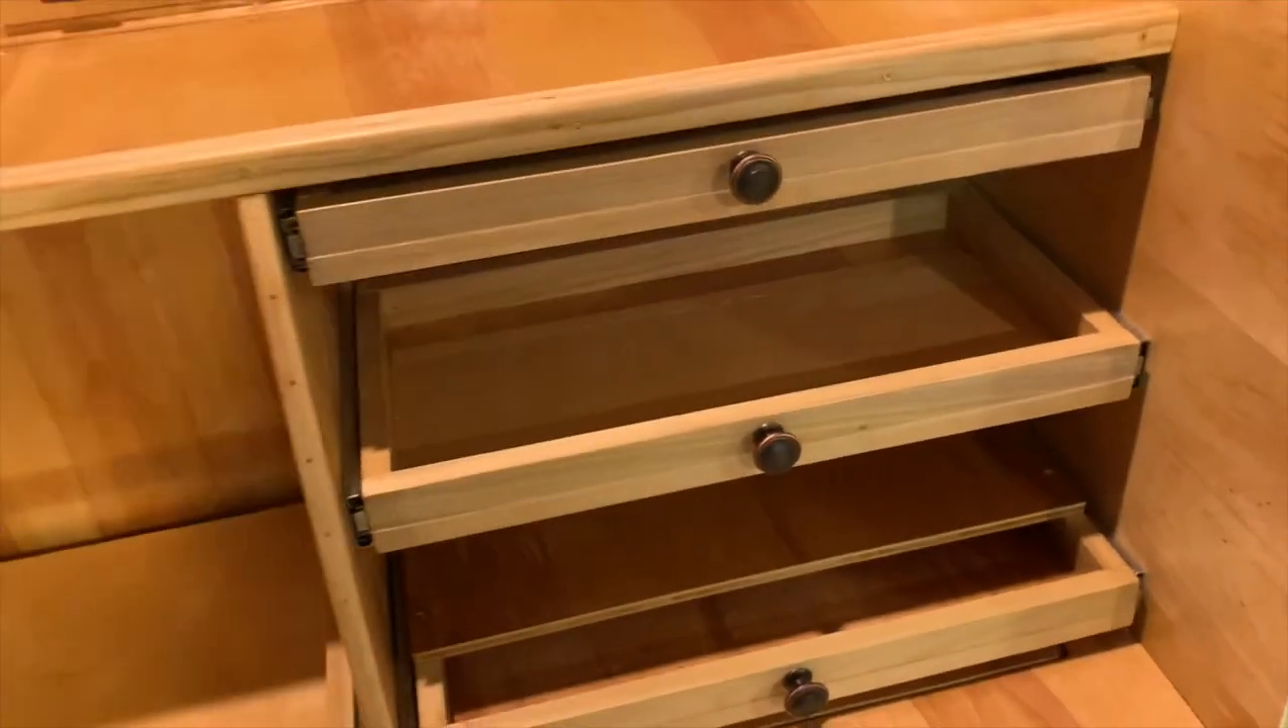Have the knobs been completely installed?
Yes.